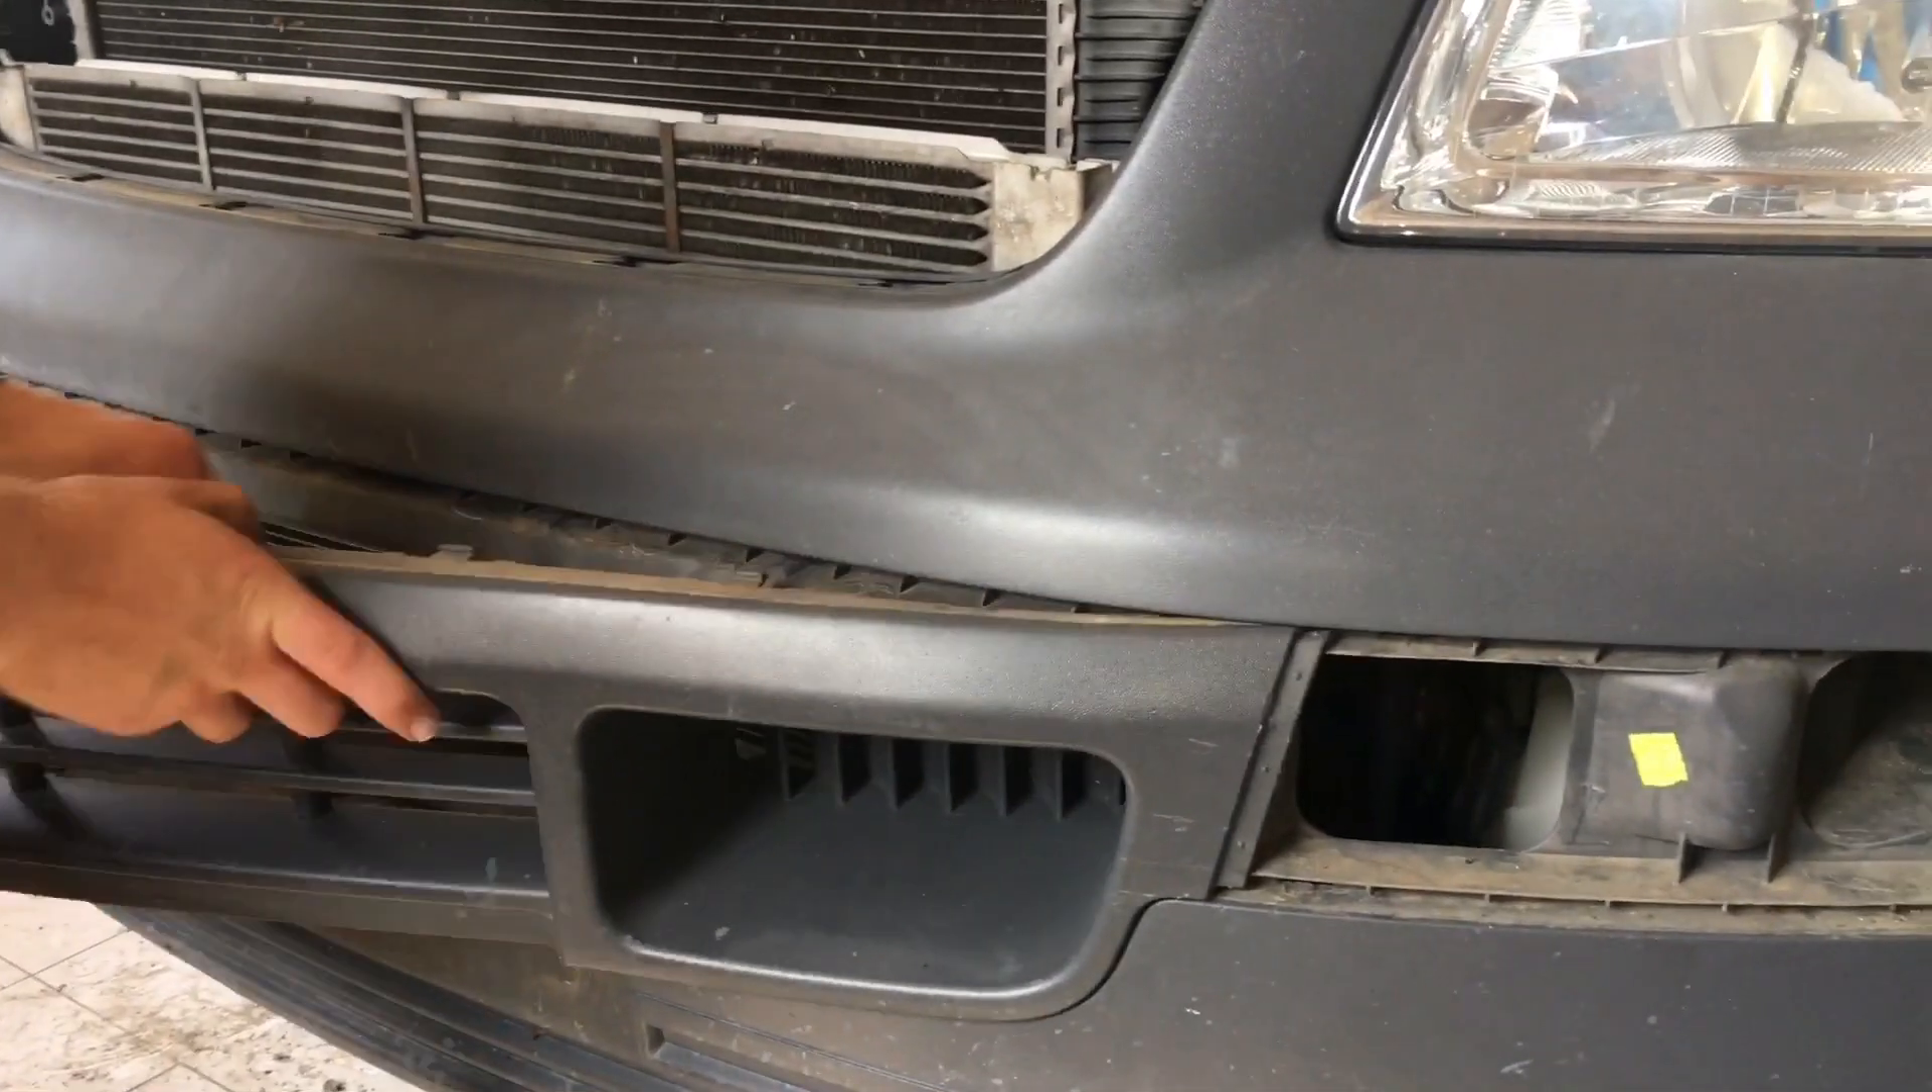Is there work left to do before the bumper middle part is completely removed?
Yes.